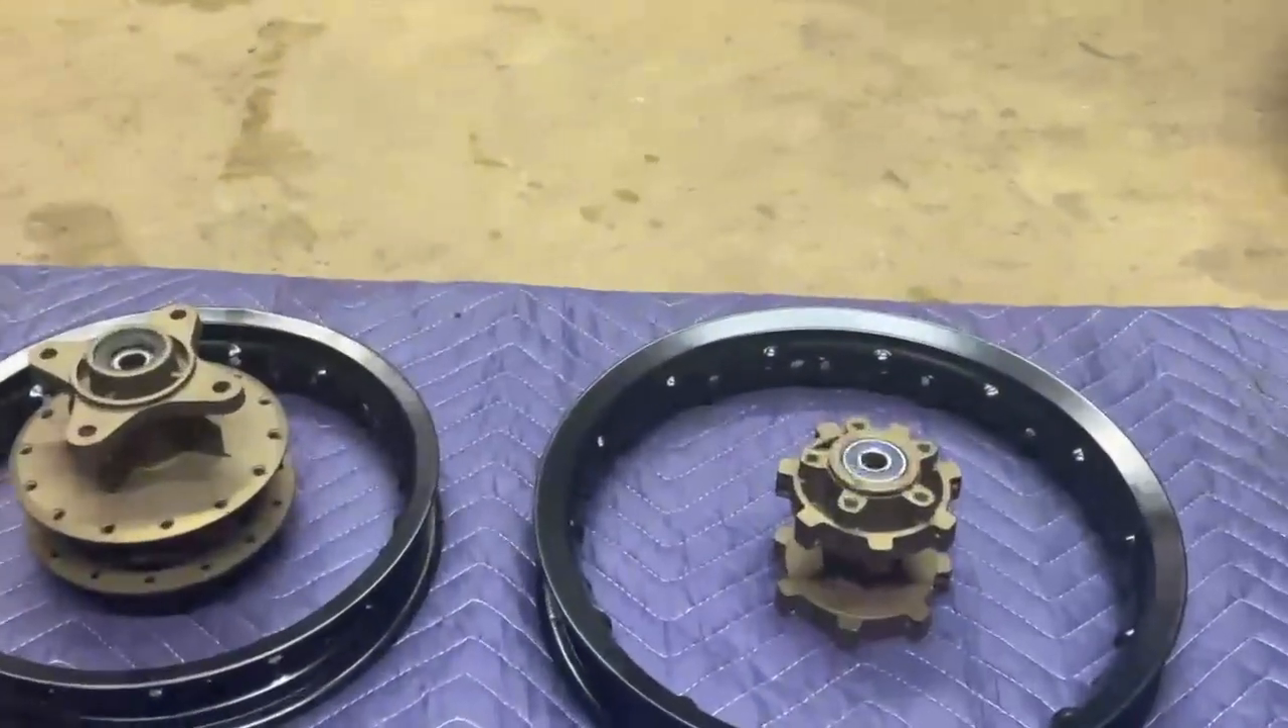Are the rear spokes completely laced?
No.